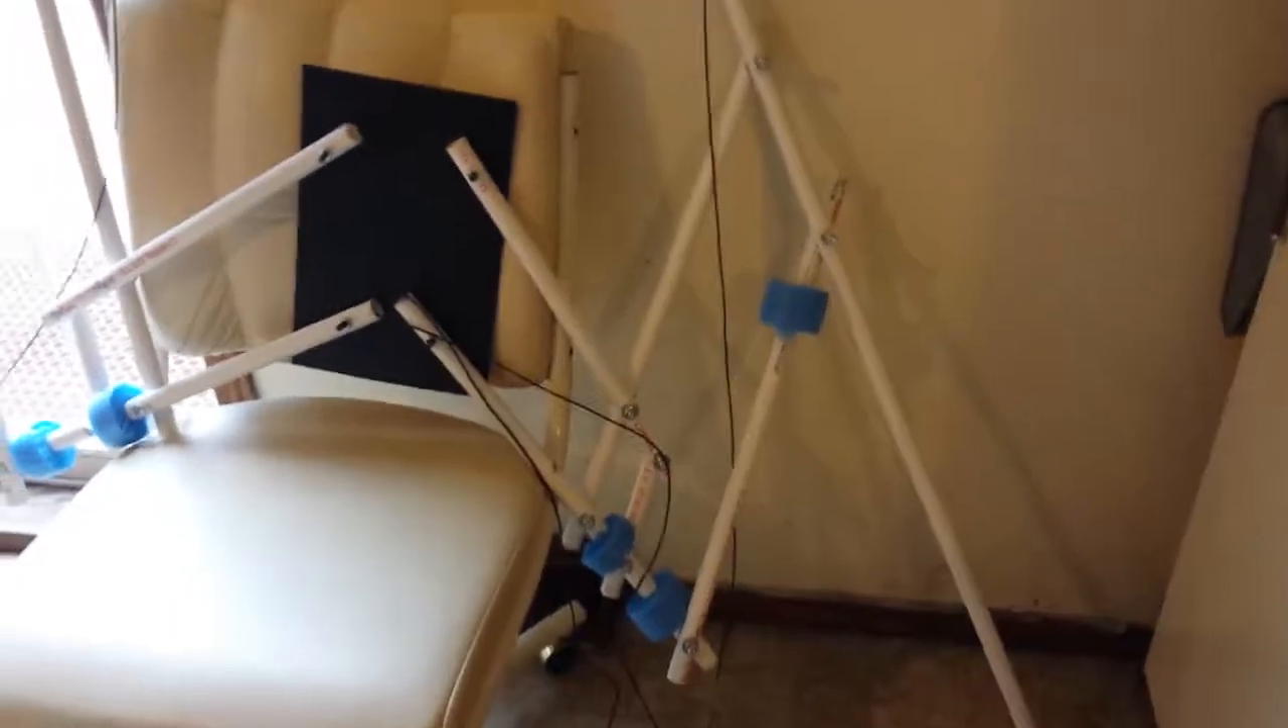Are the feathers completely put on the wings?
No.